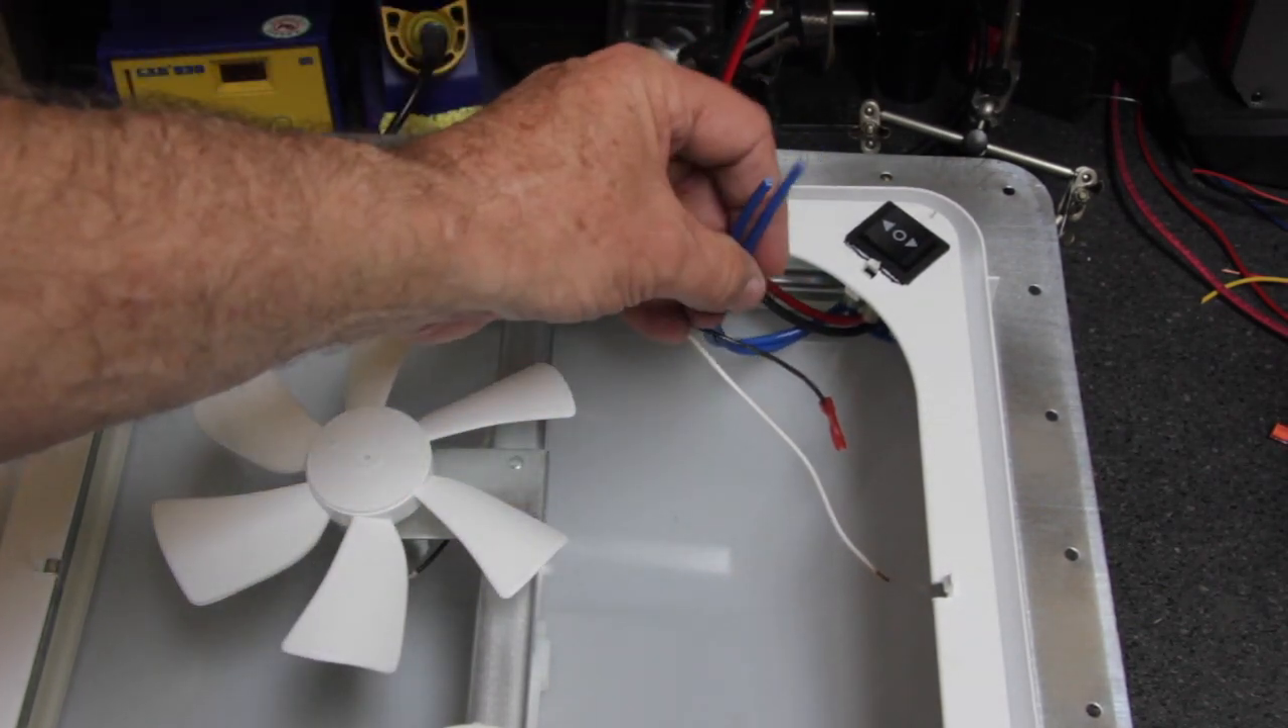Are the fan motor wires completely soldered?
No.